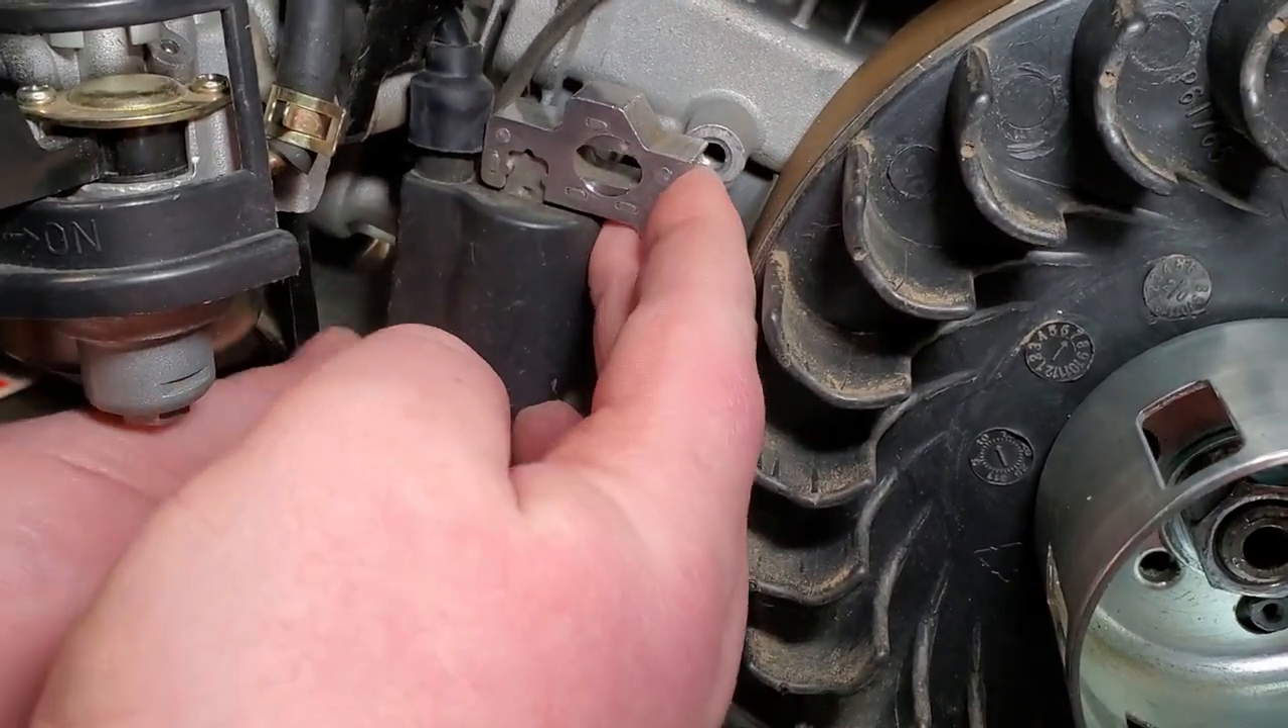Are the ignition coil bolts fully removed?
Yes.